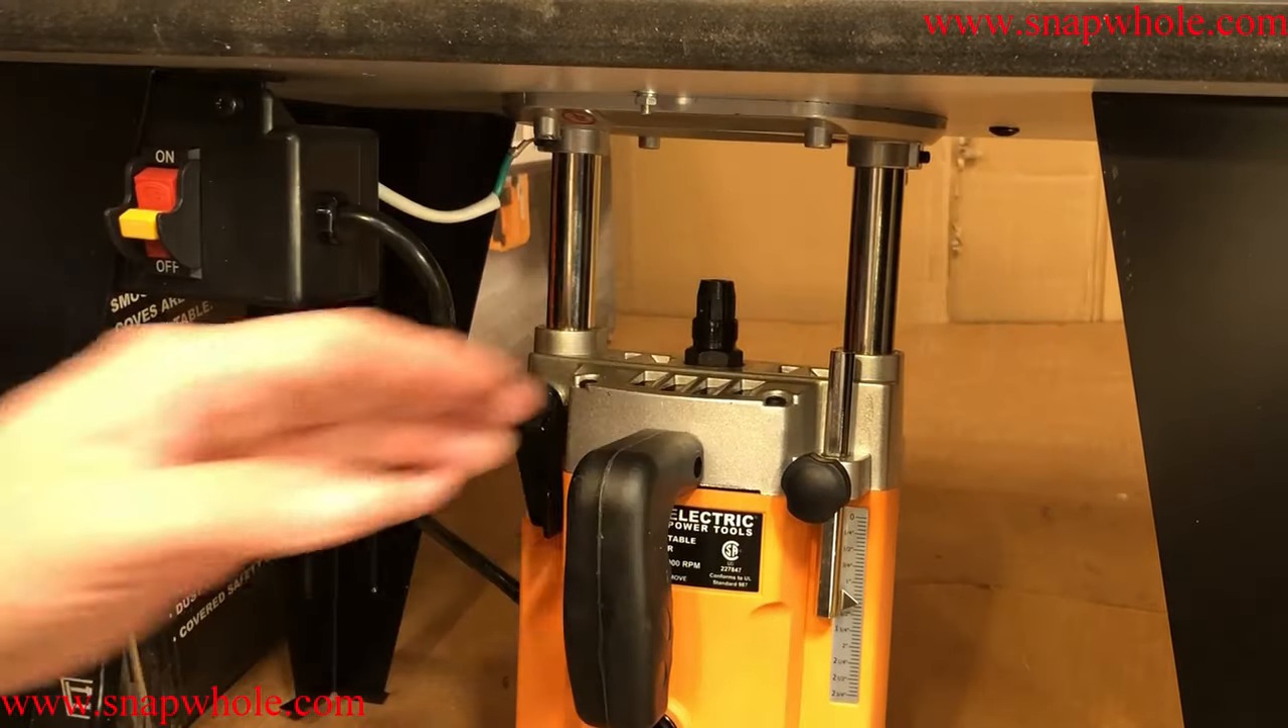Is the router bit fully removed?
Yes.